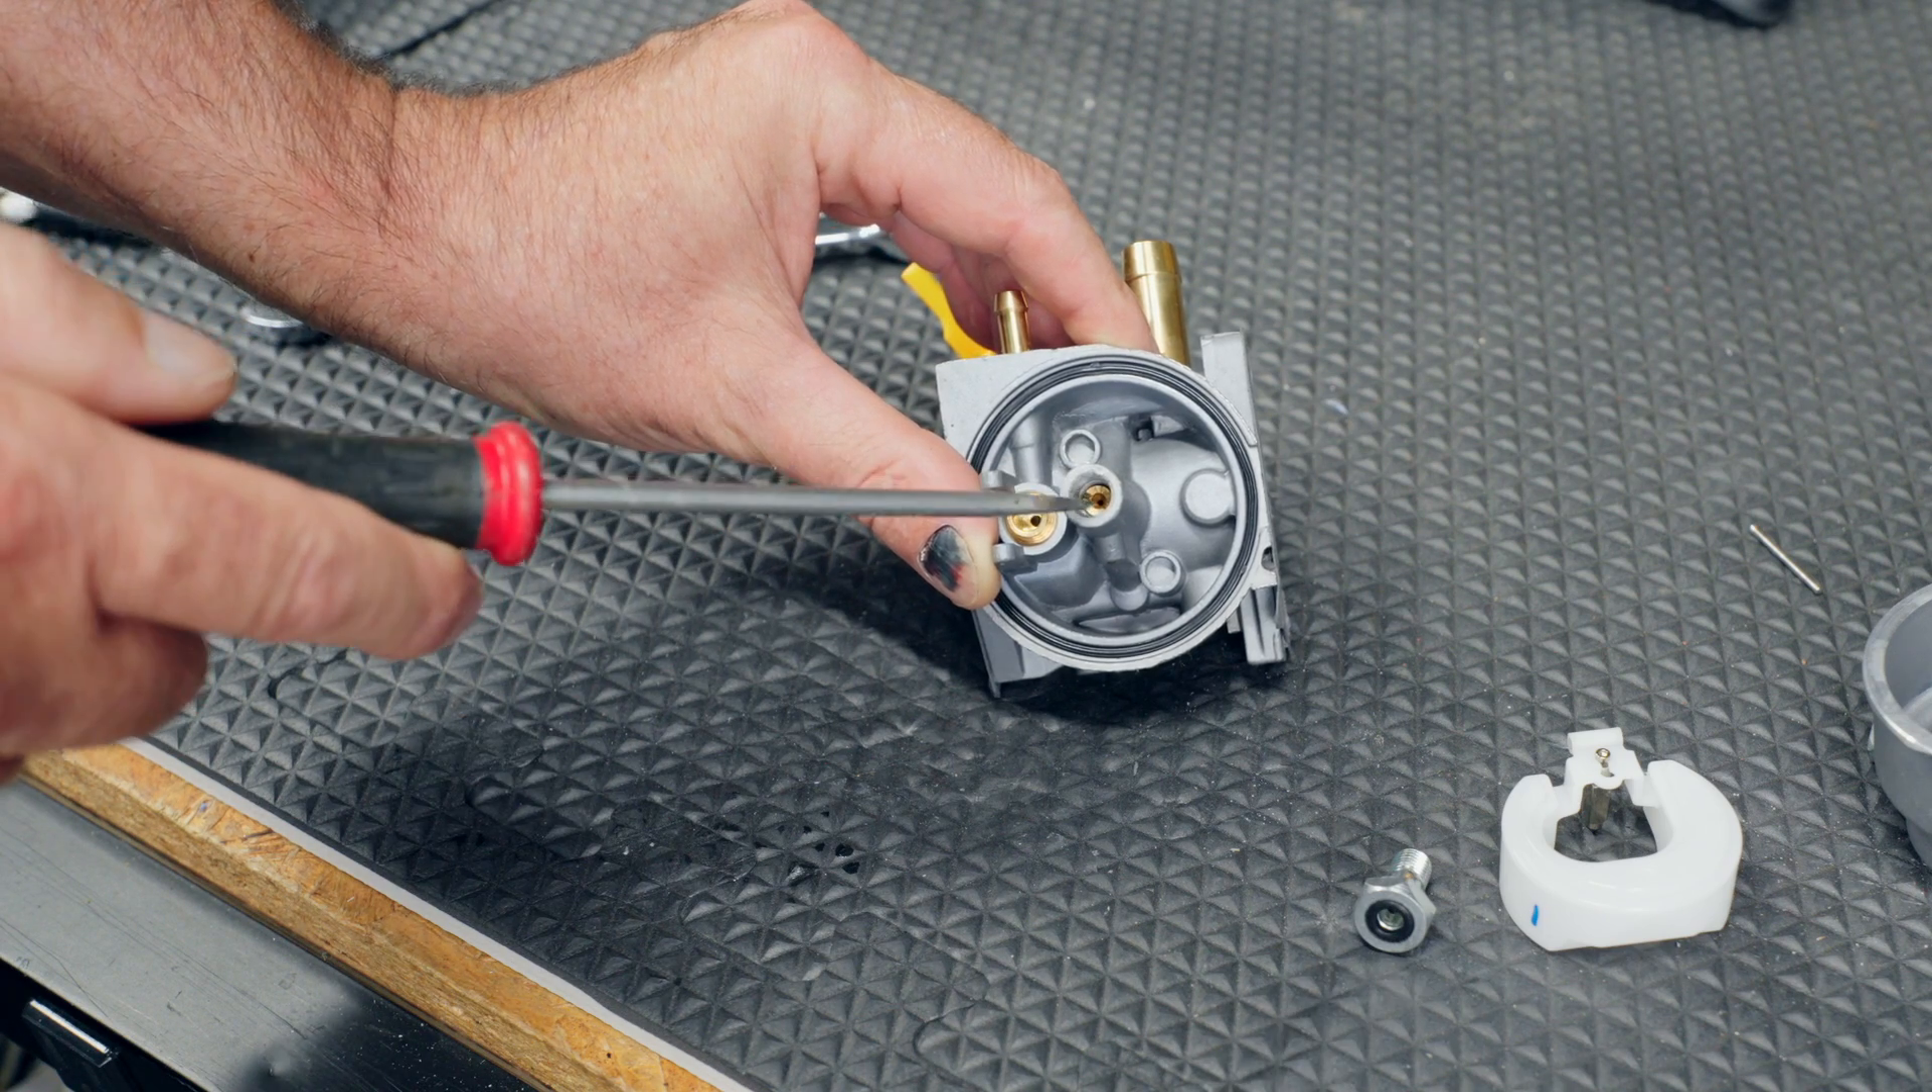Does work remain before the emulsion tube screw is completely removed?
Yes.